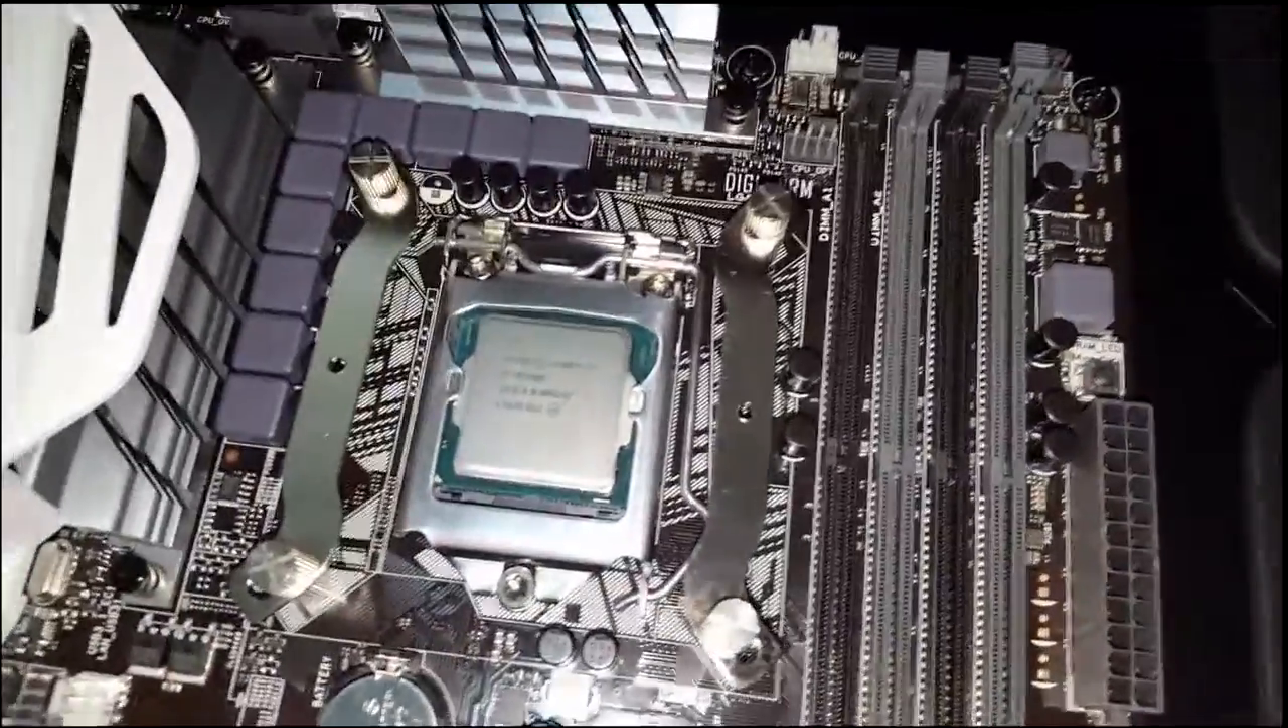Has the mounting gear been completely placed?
Yes.